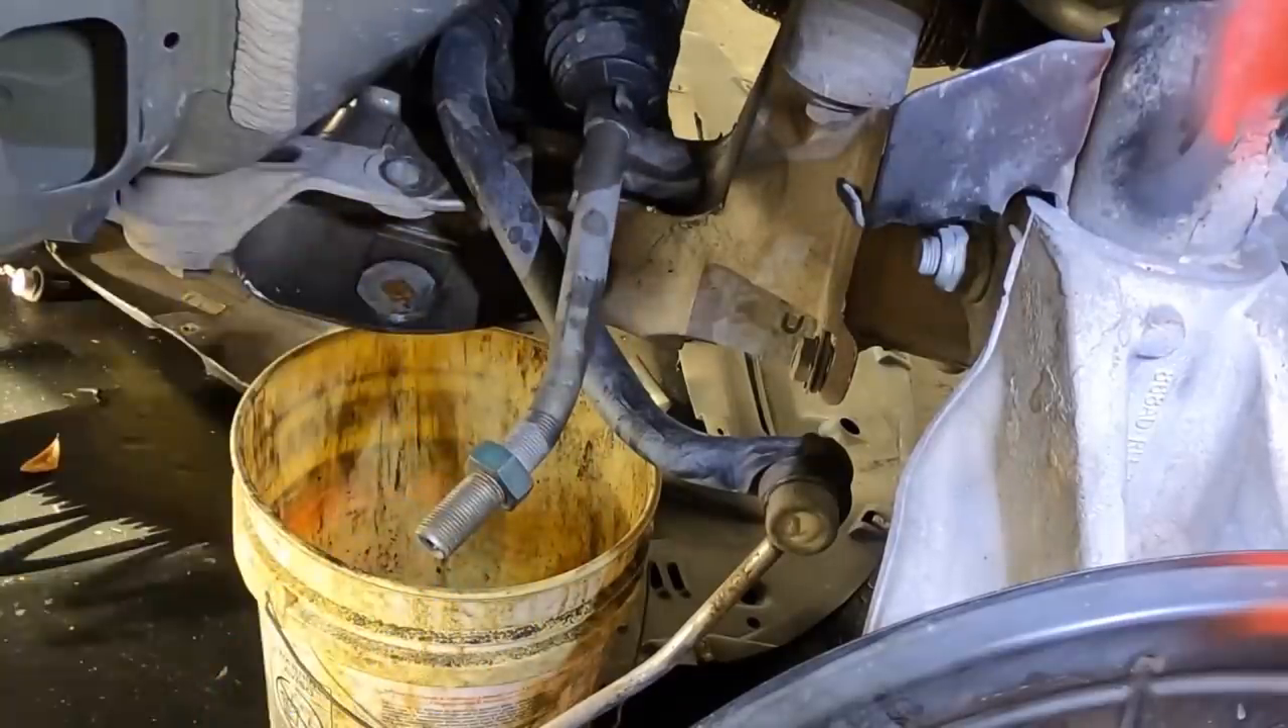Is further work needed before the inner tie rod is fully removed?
Yes.